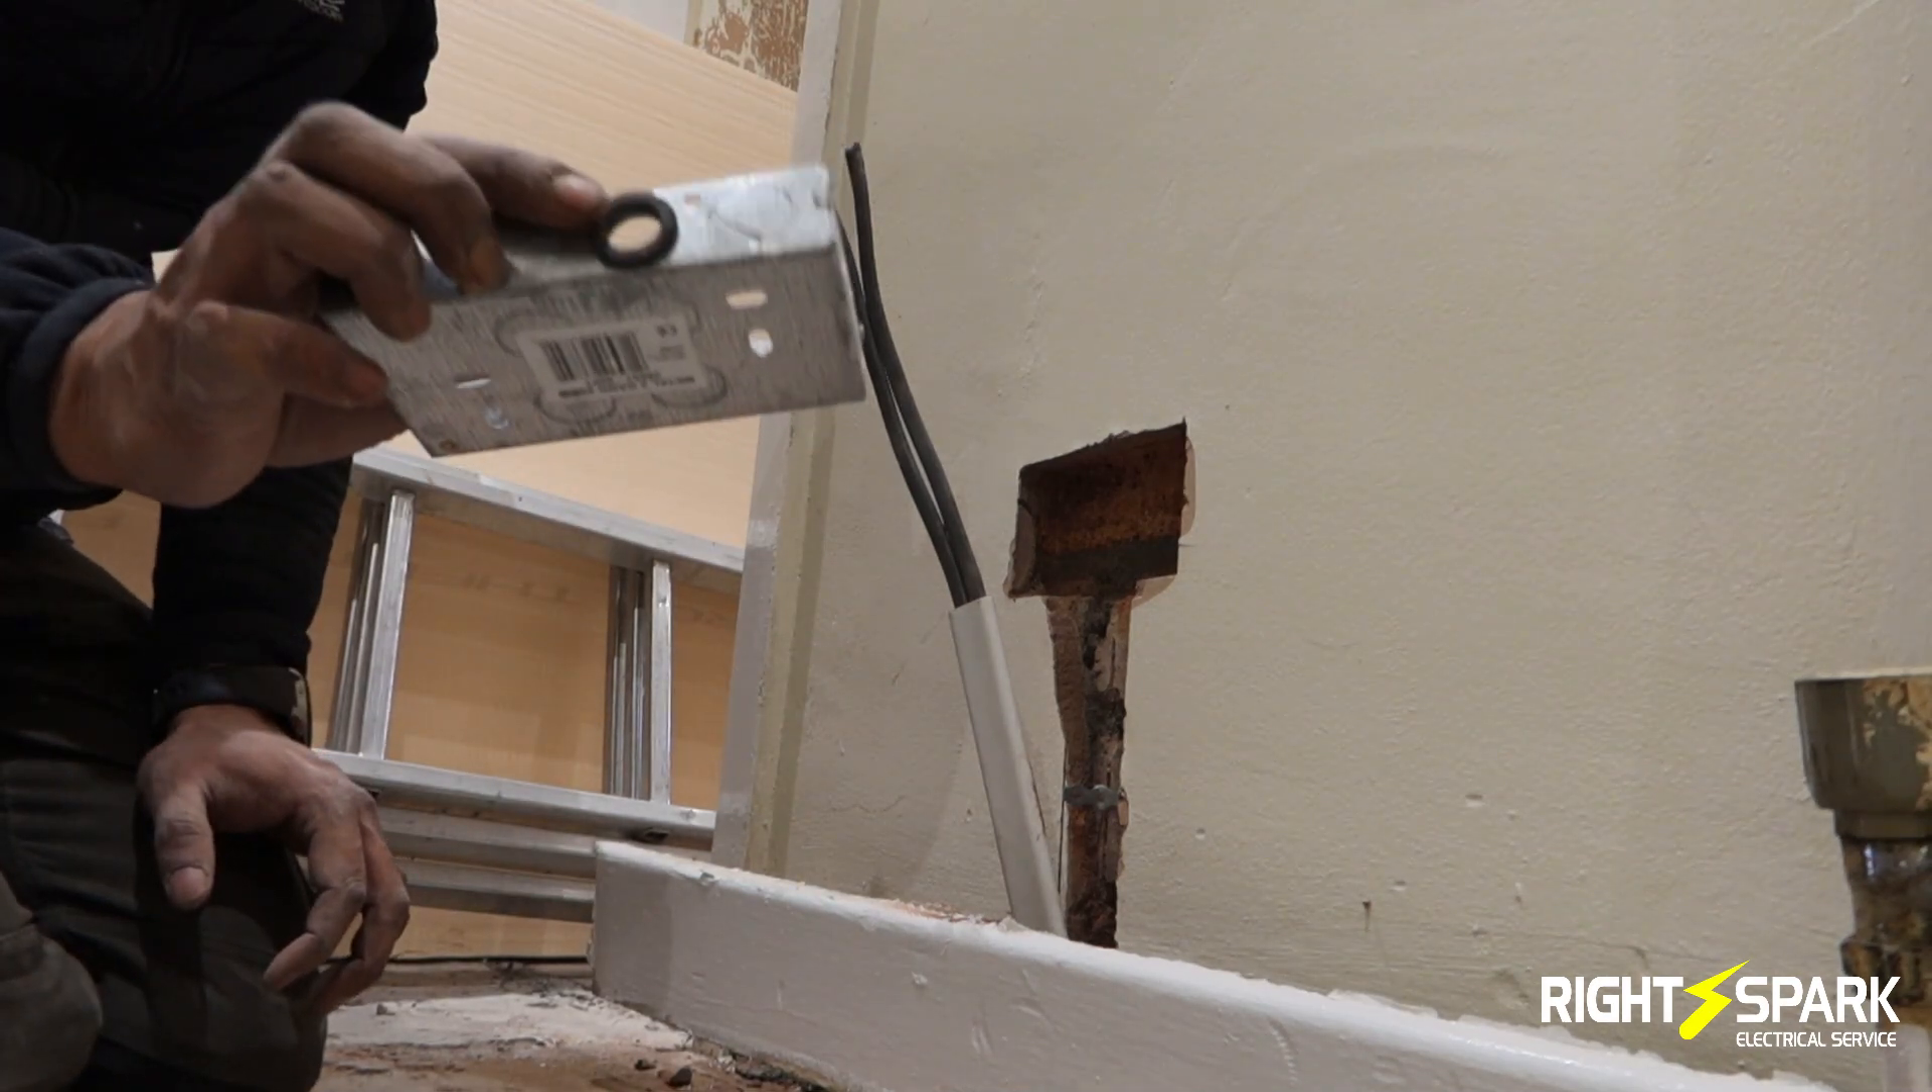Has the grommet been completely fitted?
Yes.